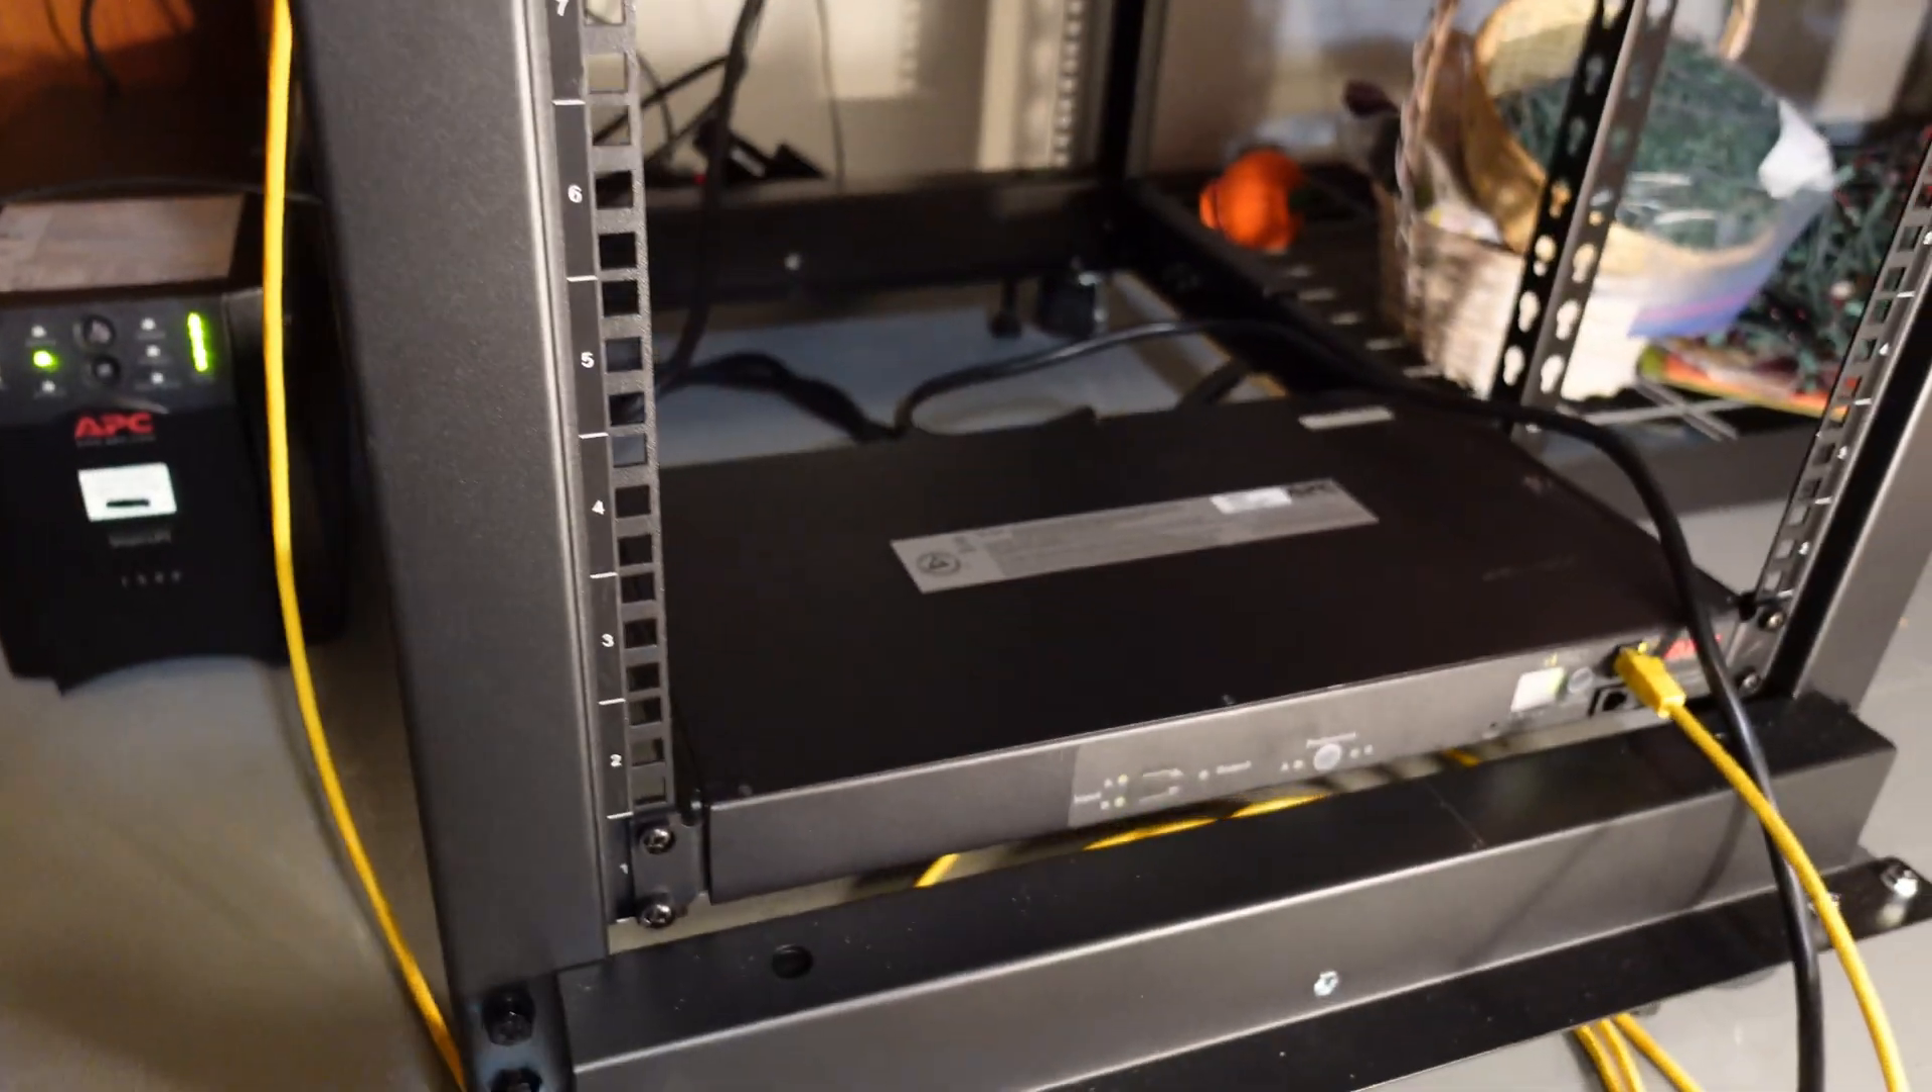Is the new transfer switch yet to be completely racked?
No.